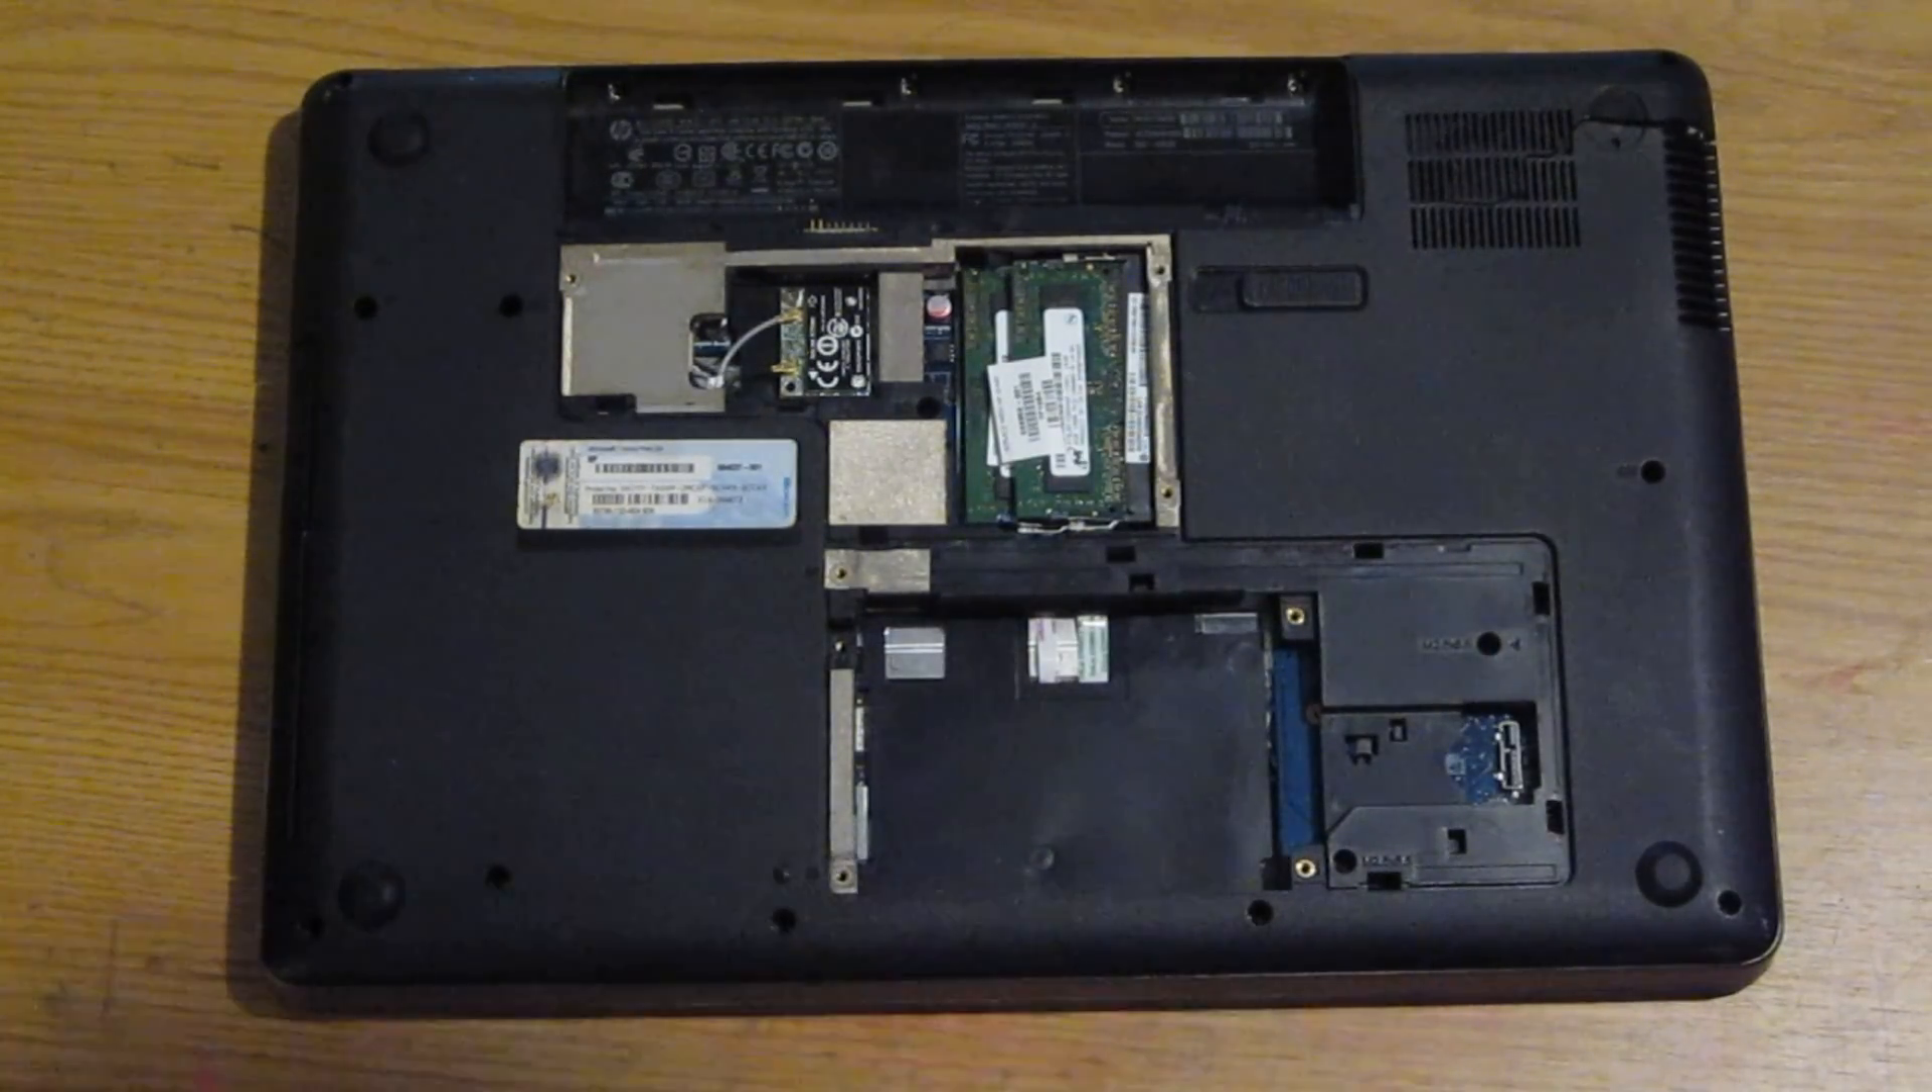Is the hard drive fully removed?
Yes.